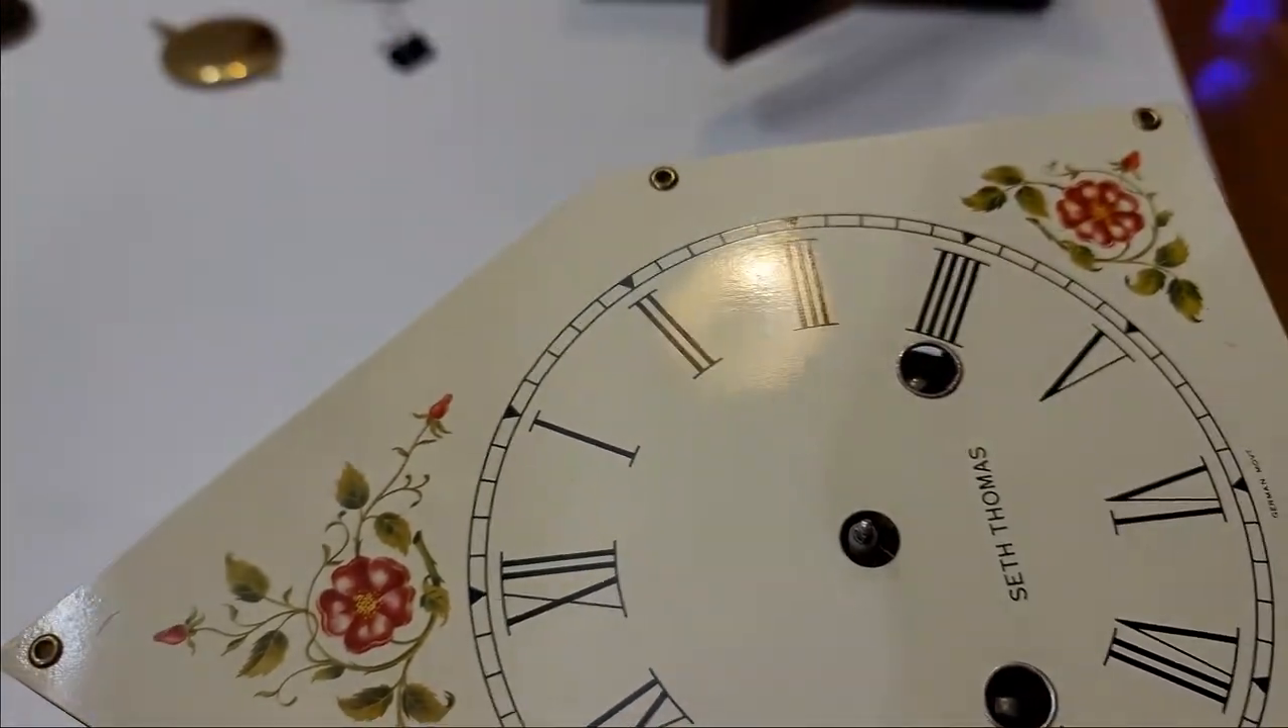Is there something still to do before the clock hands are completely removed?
No.